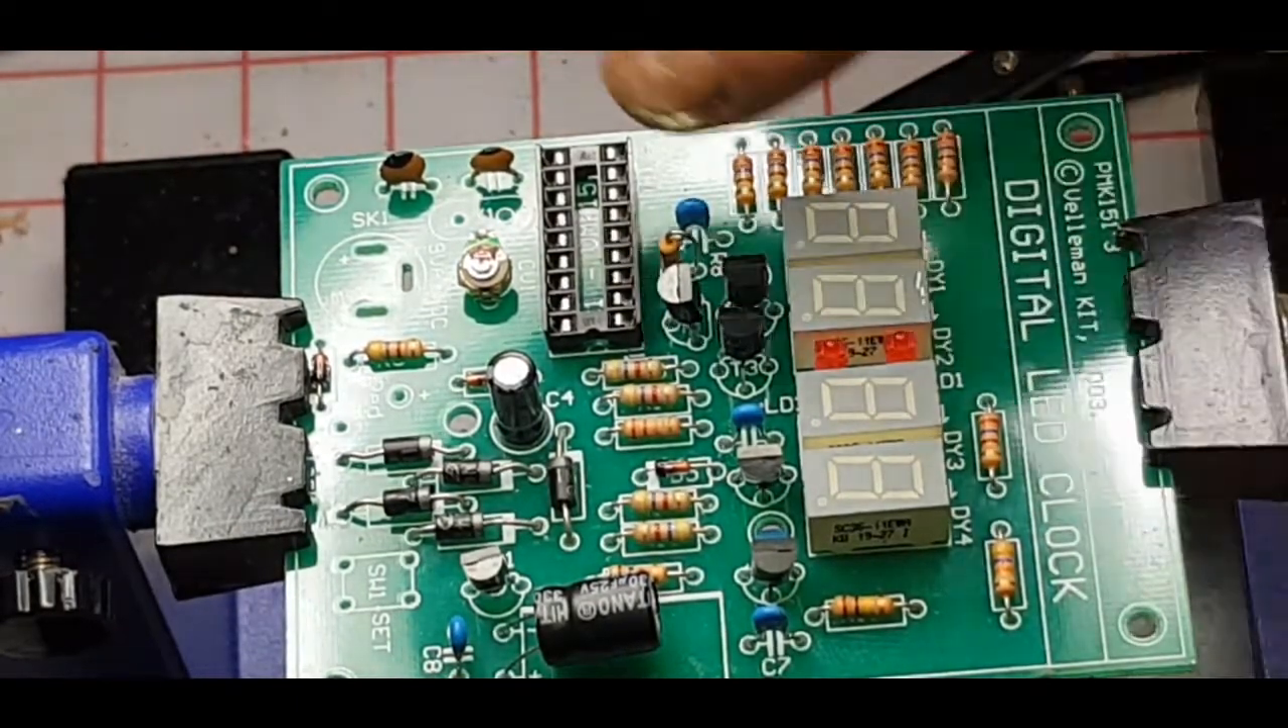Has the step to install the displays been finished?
Yes.